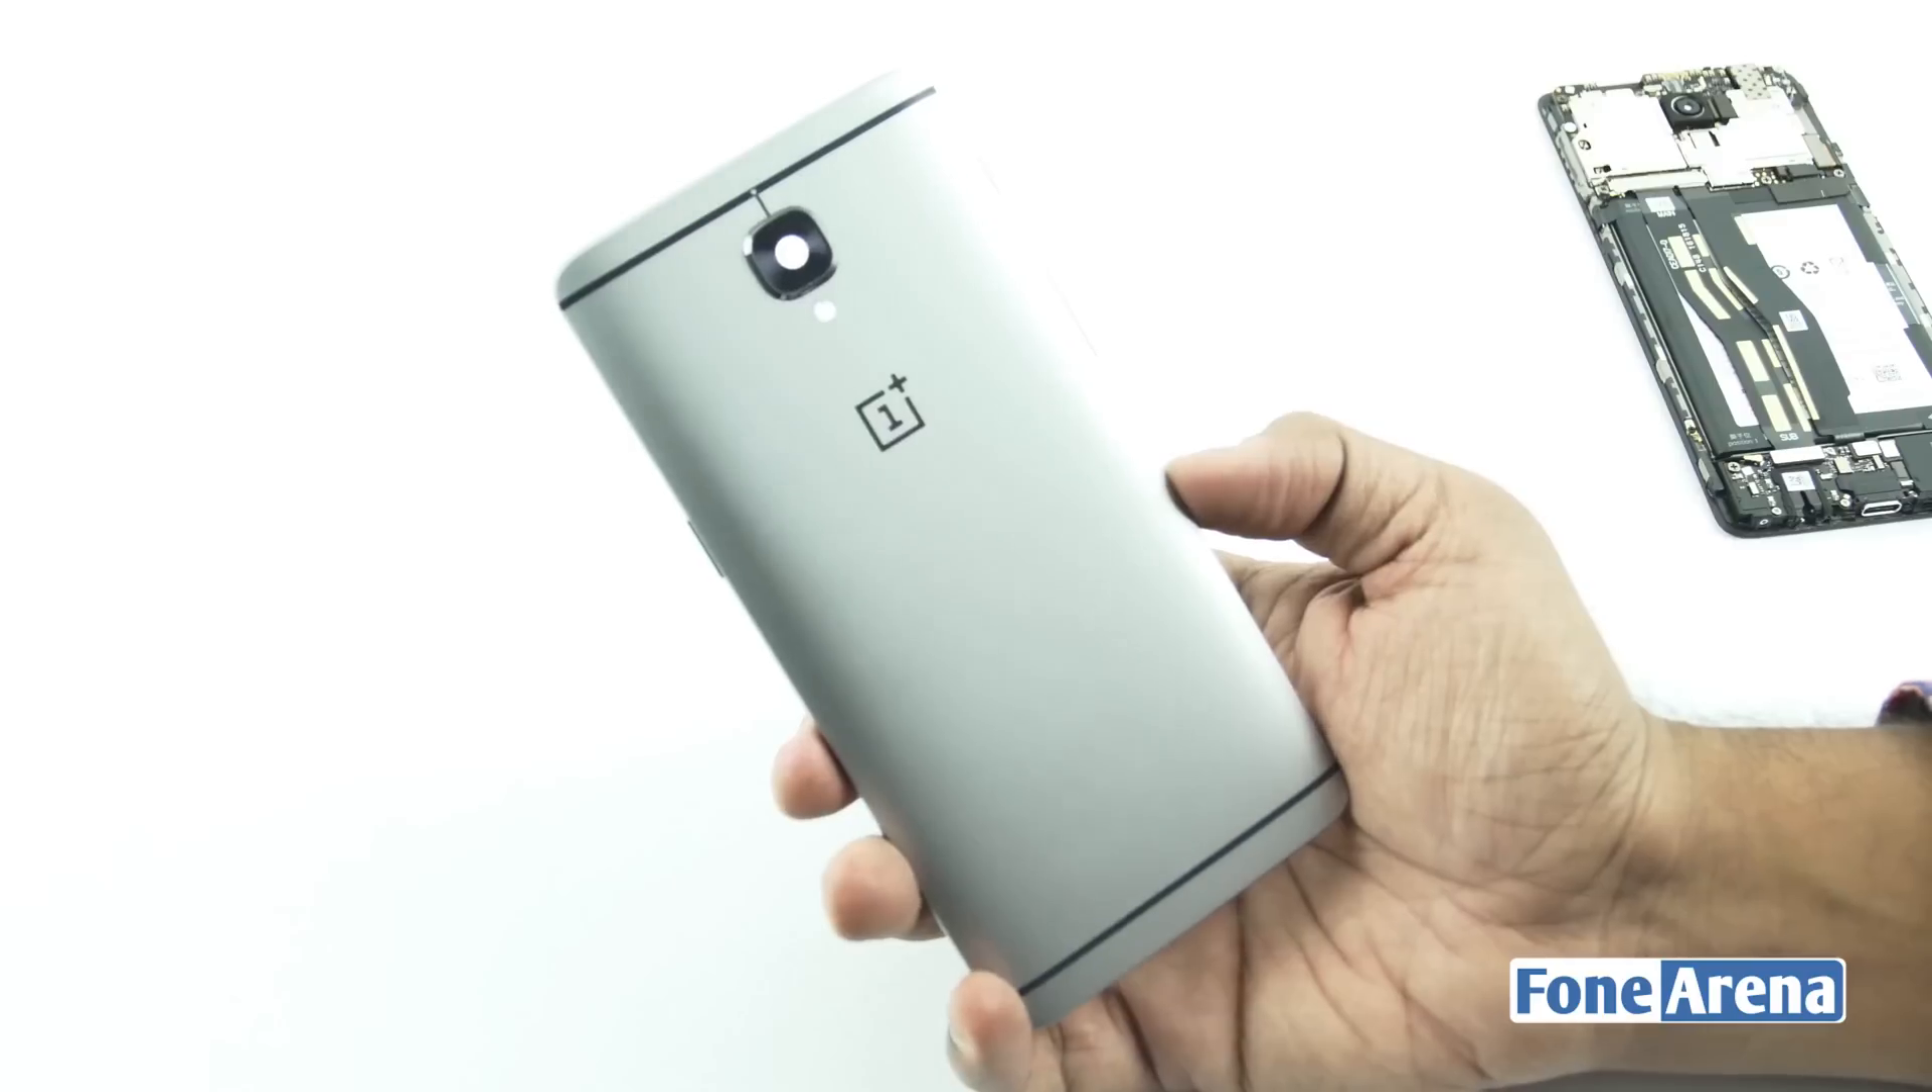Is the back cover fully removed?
Yes.